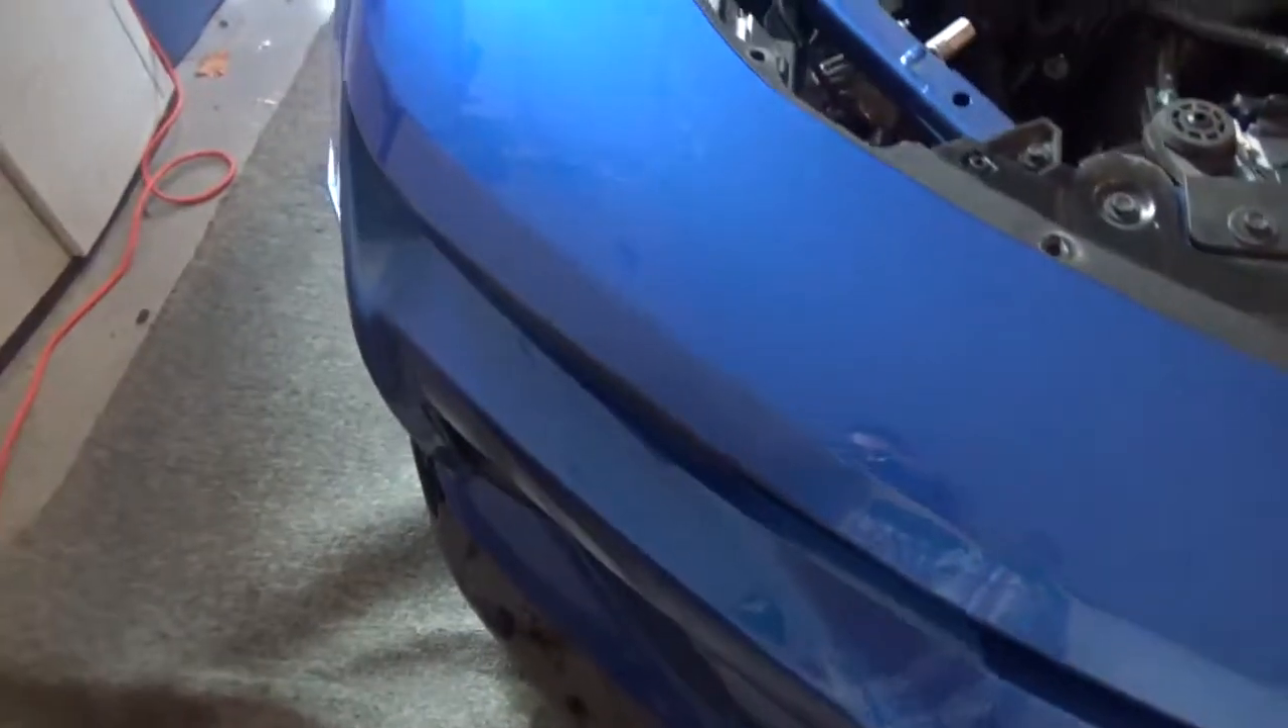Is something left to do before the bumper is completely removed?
Yes.